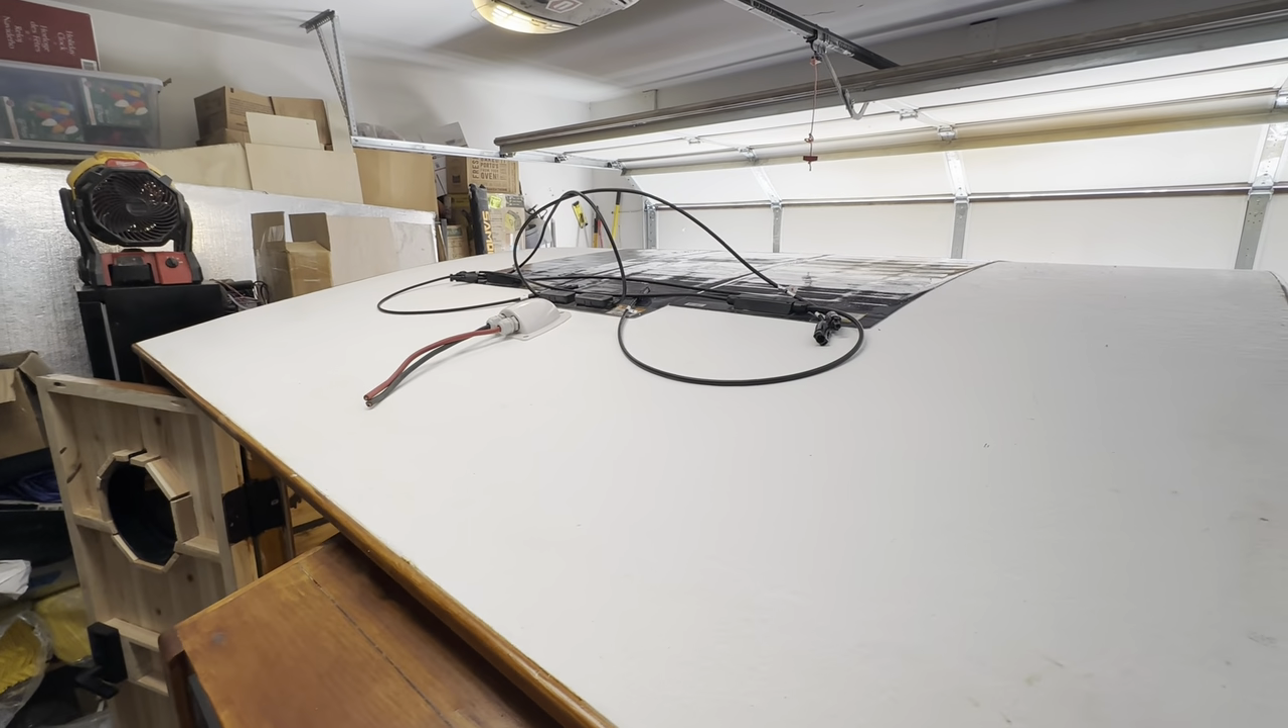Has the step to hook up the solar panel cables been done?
No.